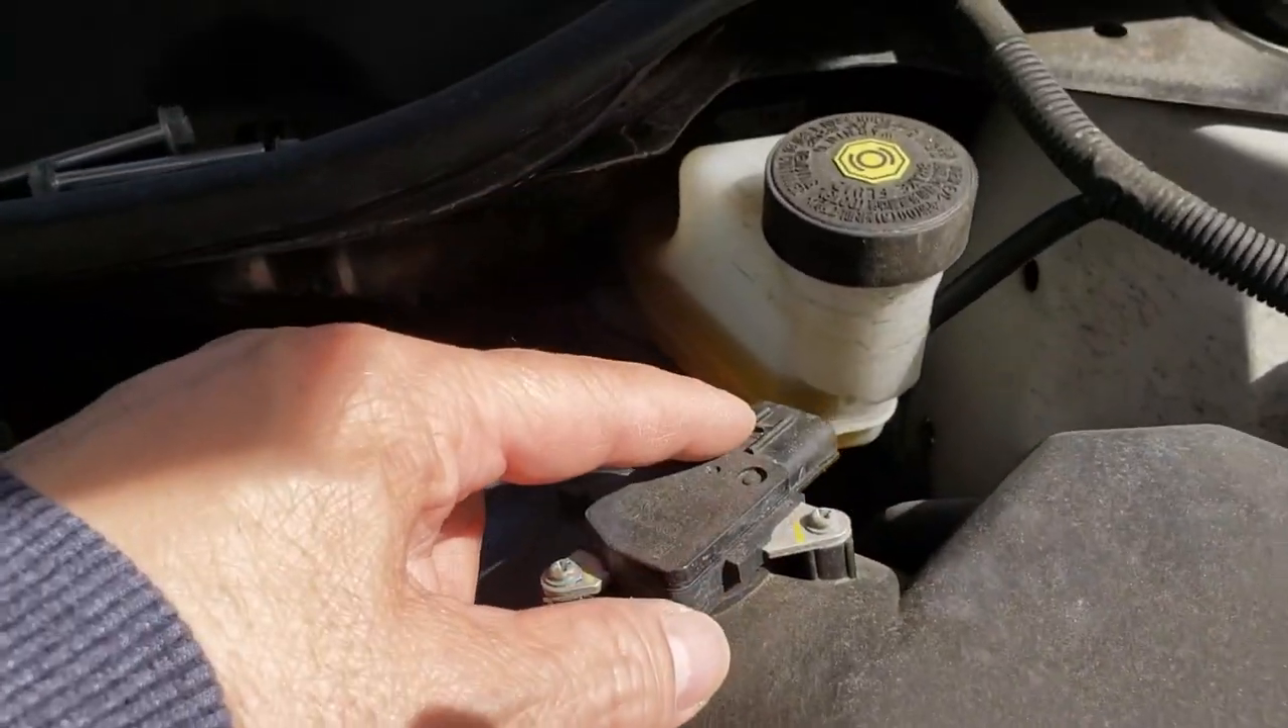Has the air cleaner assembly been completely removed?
No.